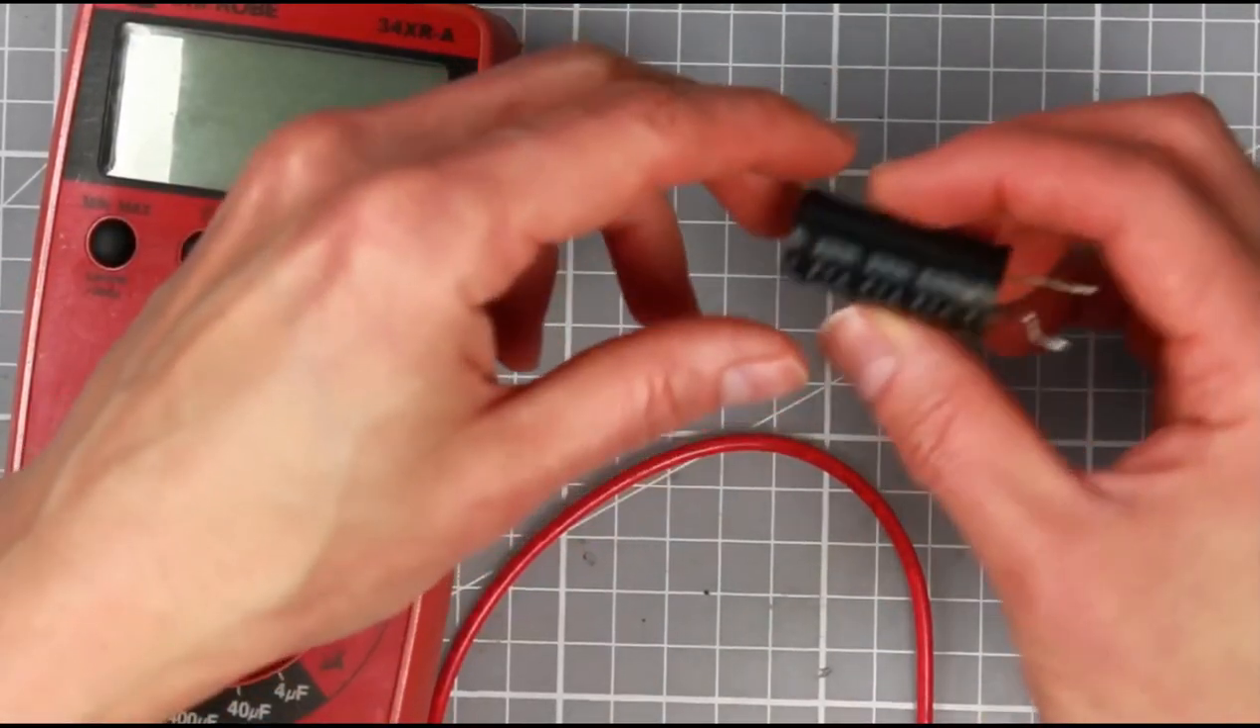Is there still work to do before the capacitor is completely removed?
No.